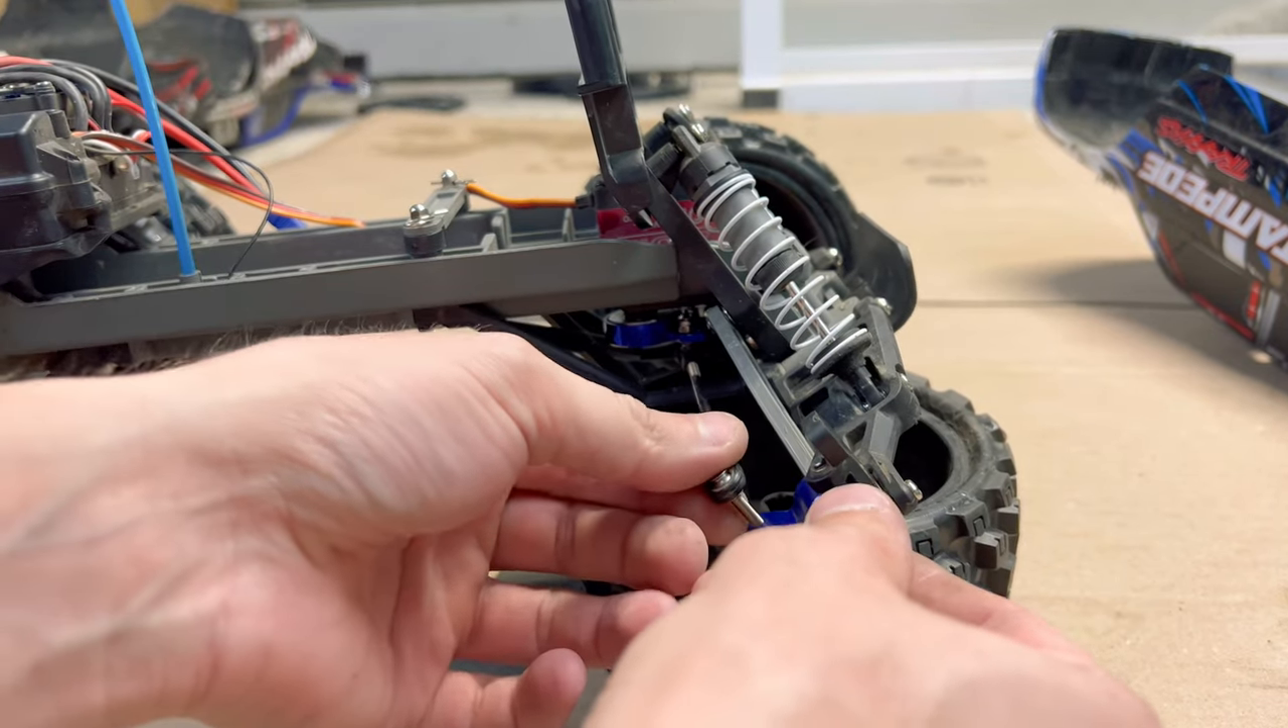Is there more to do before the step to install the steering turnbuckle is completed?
Yes.